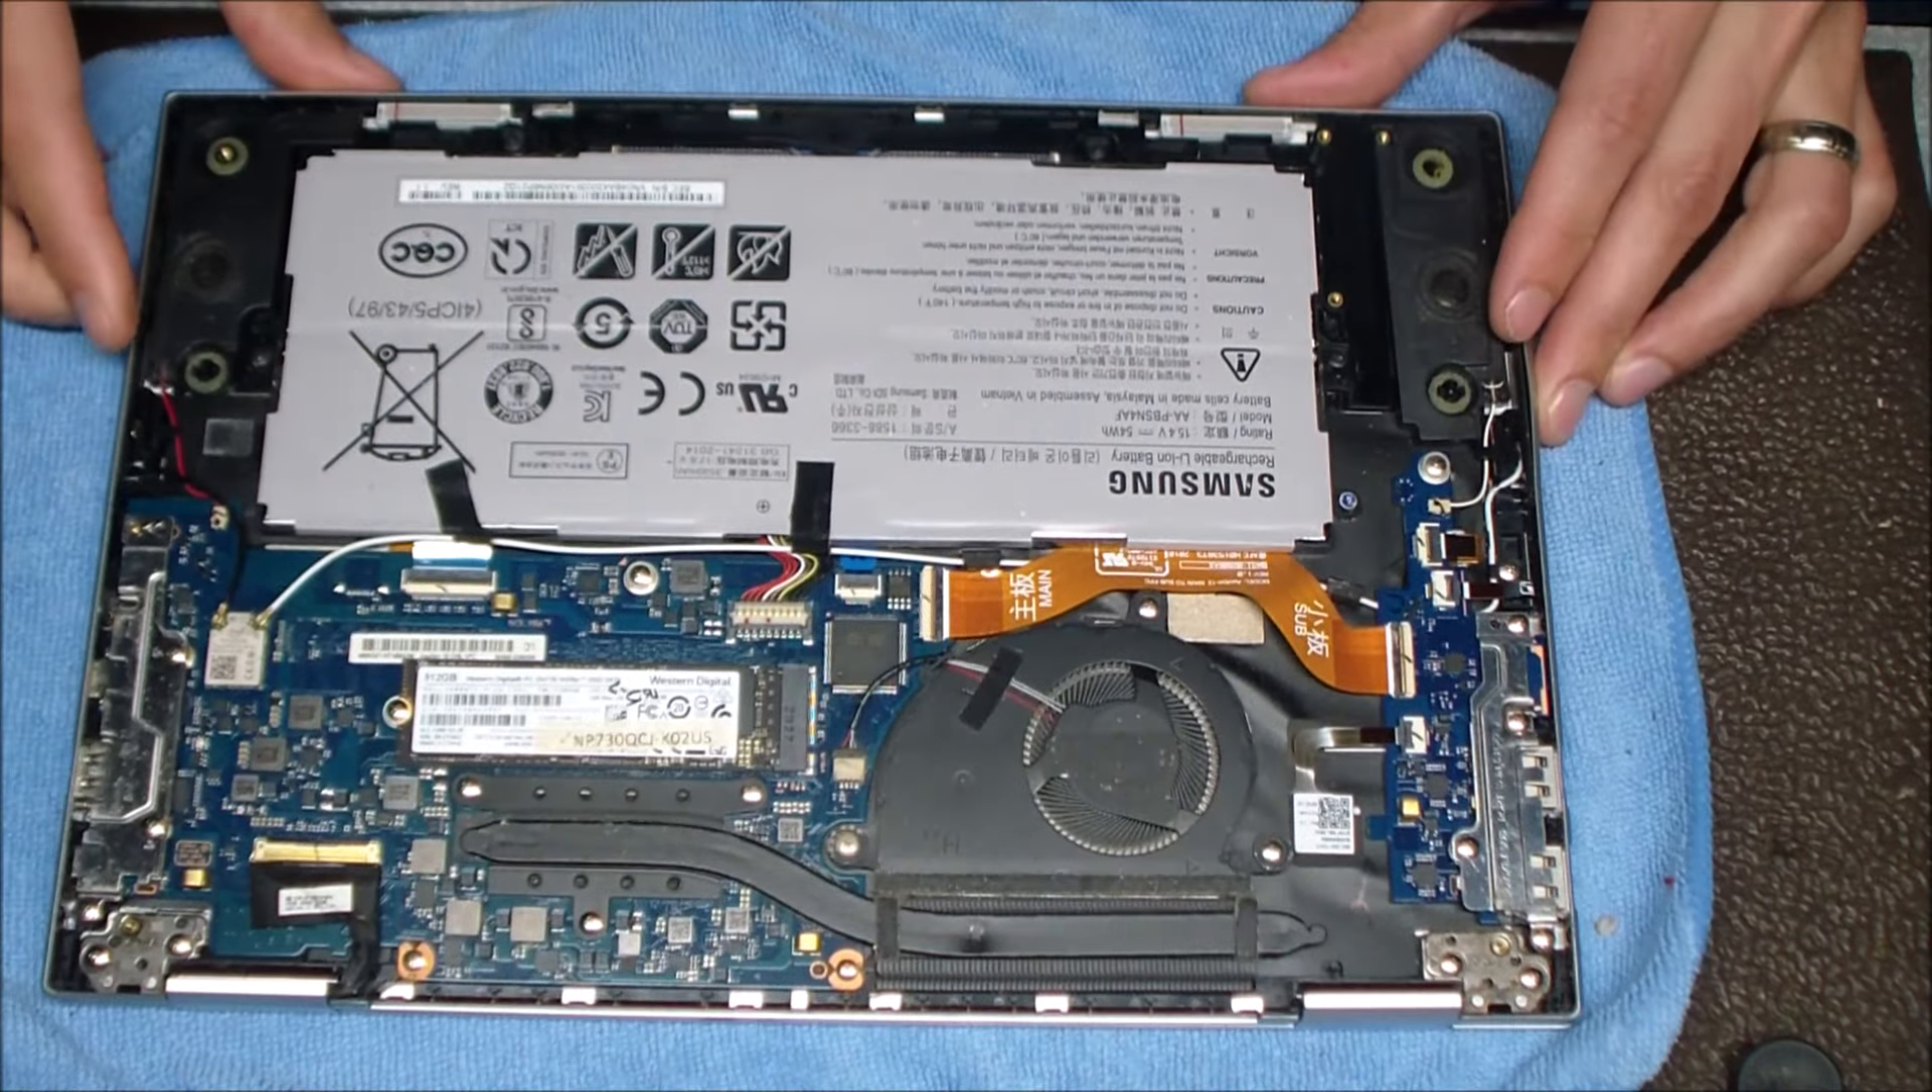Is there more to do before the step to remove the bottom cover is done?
No.